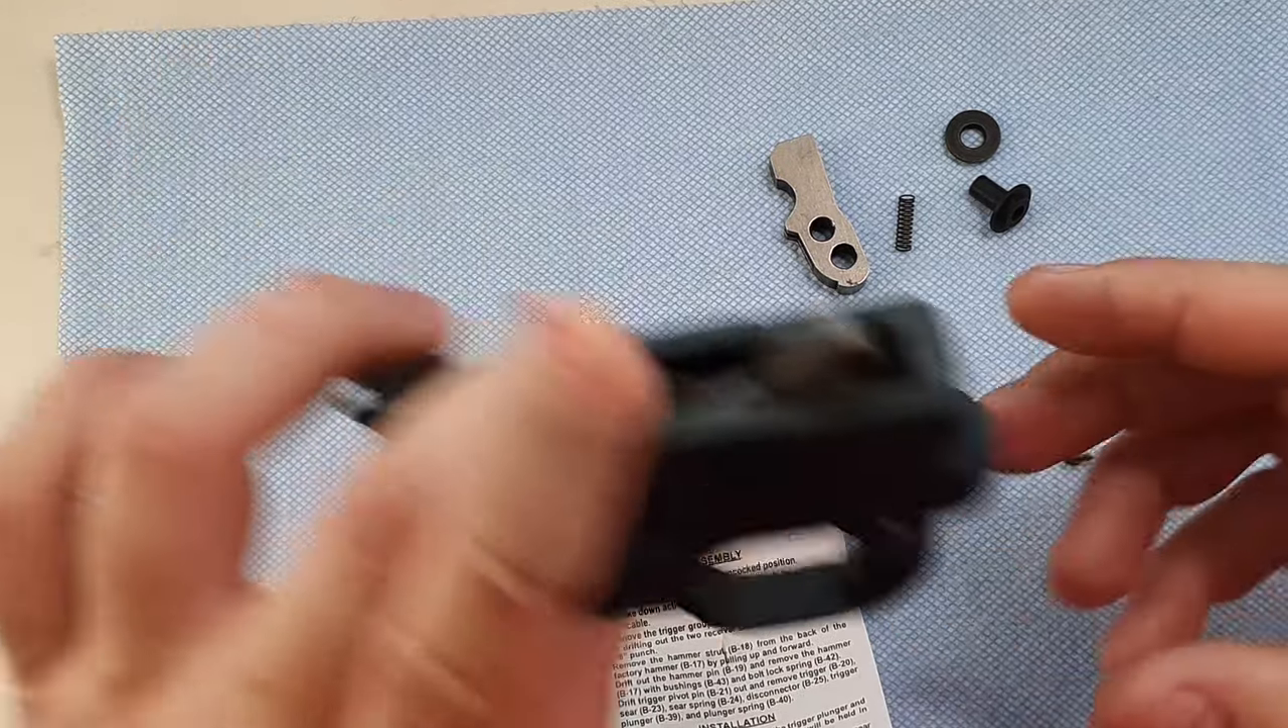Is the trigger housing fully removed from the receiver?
Yes.